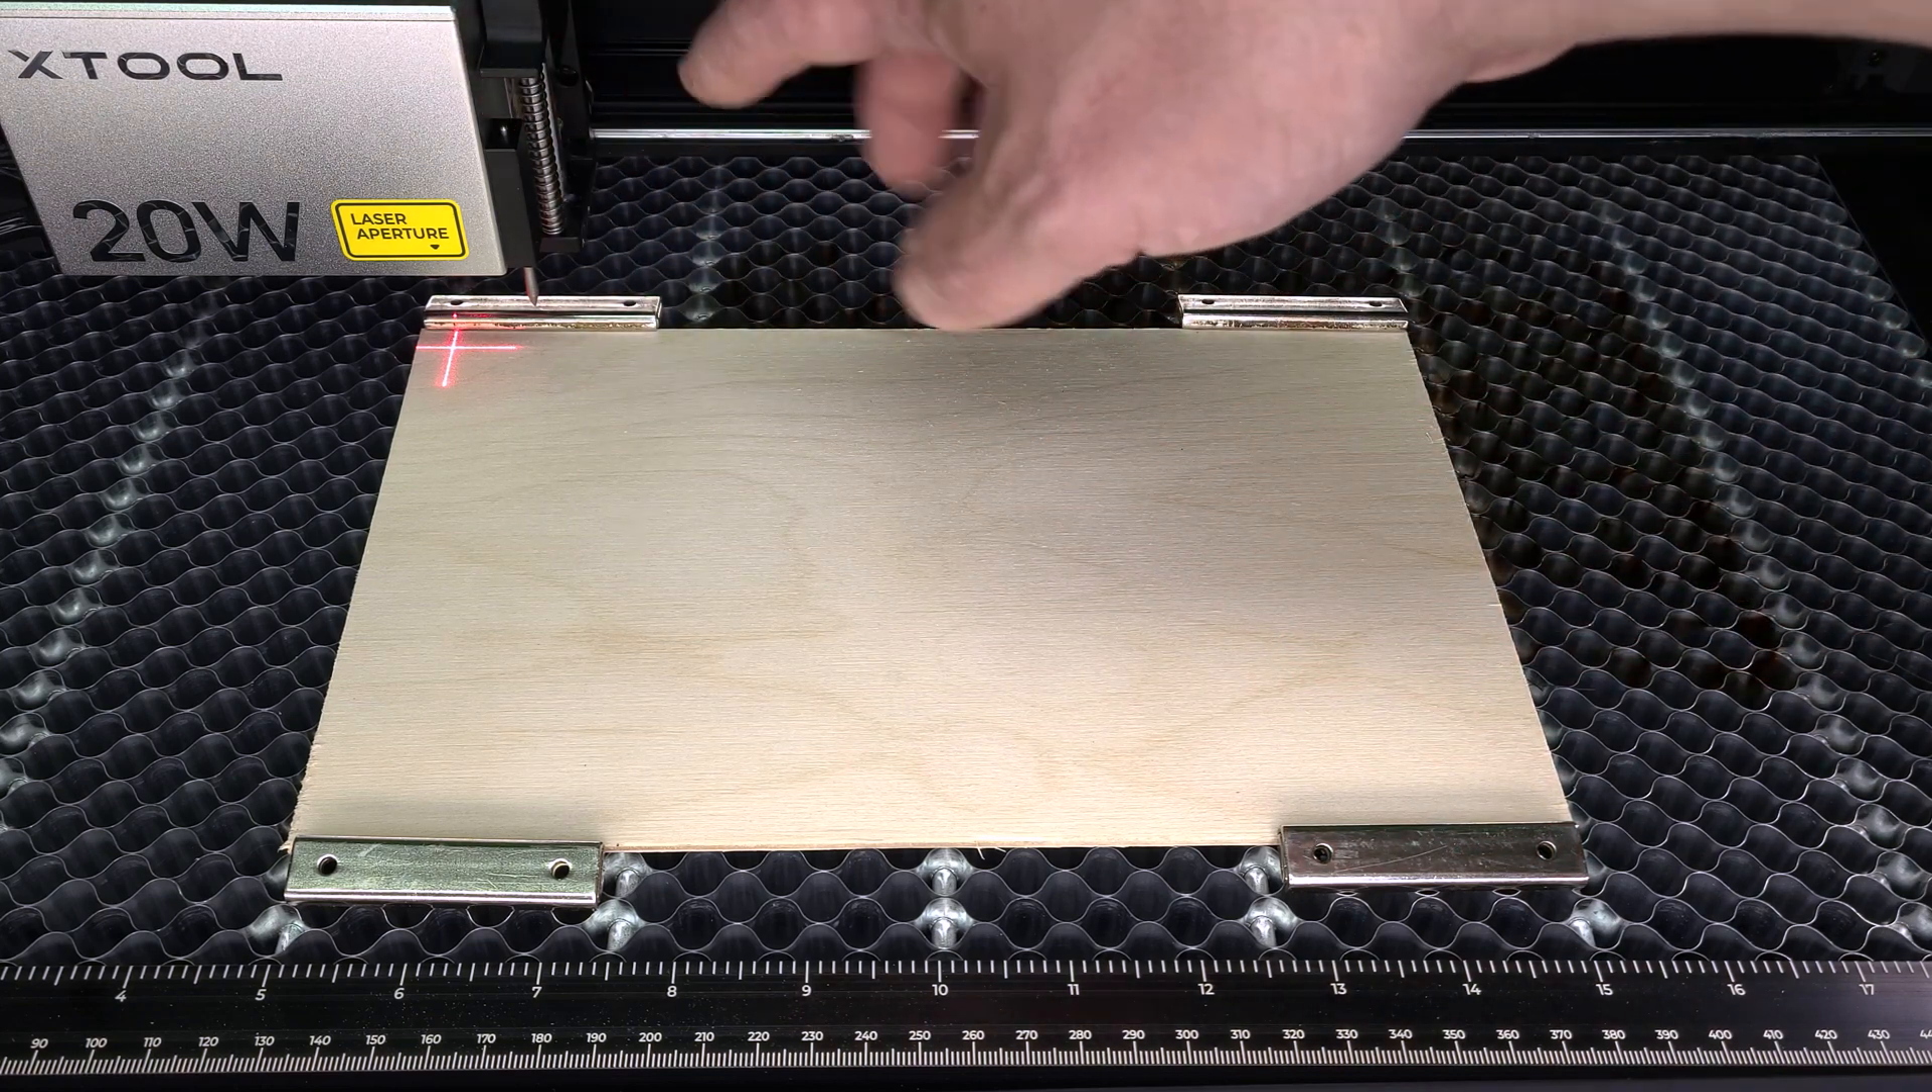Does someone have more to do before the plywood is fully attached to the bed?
No.